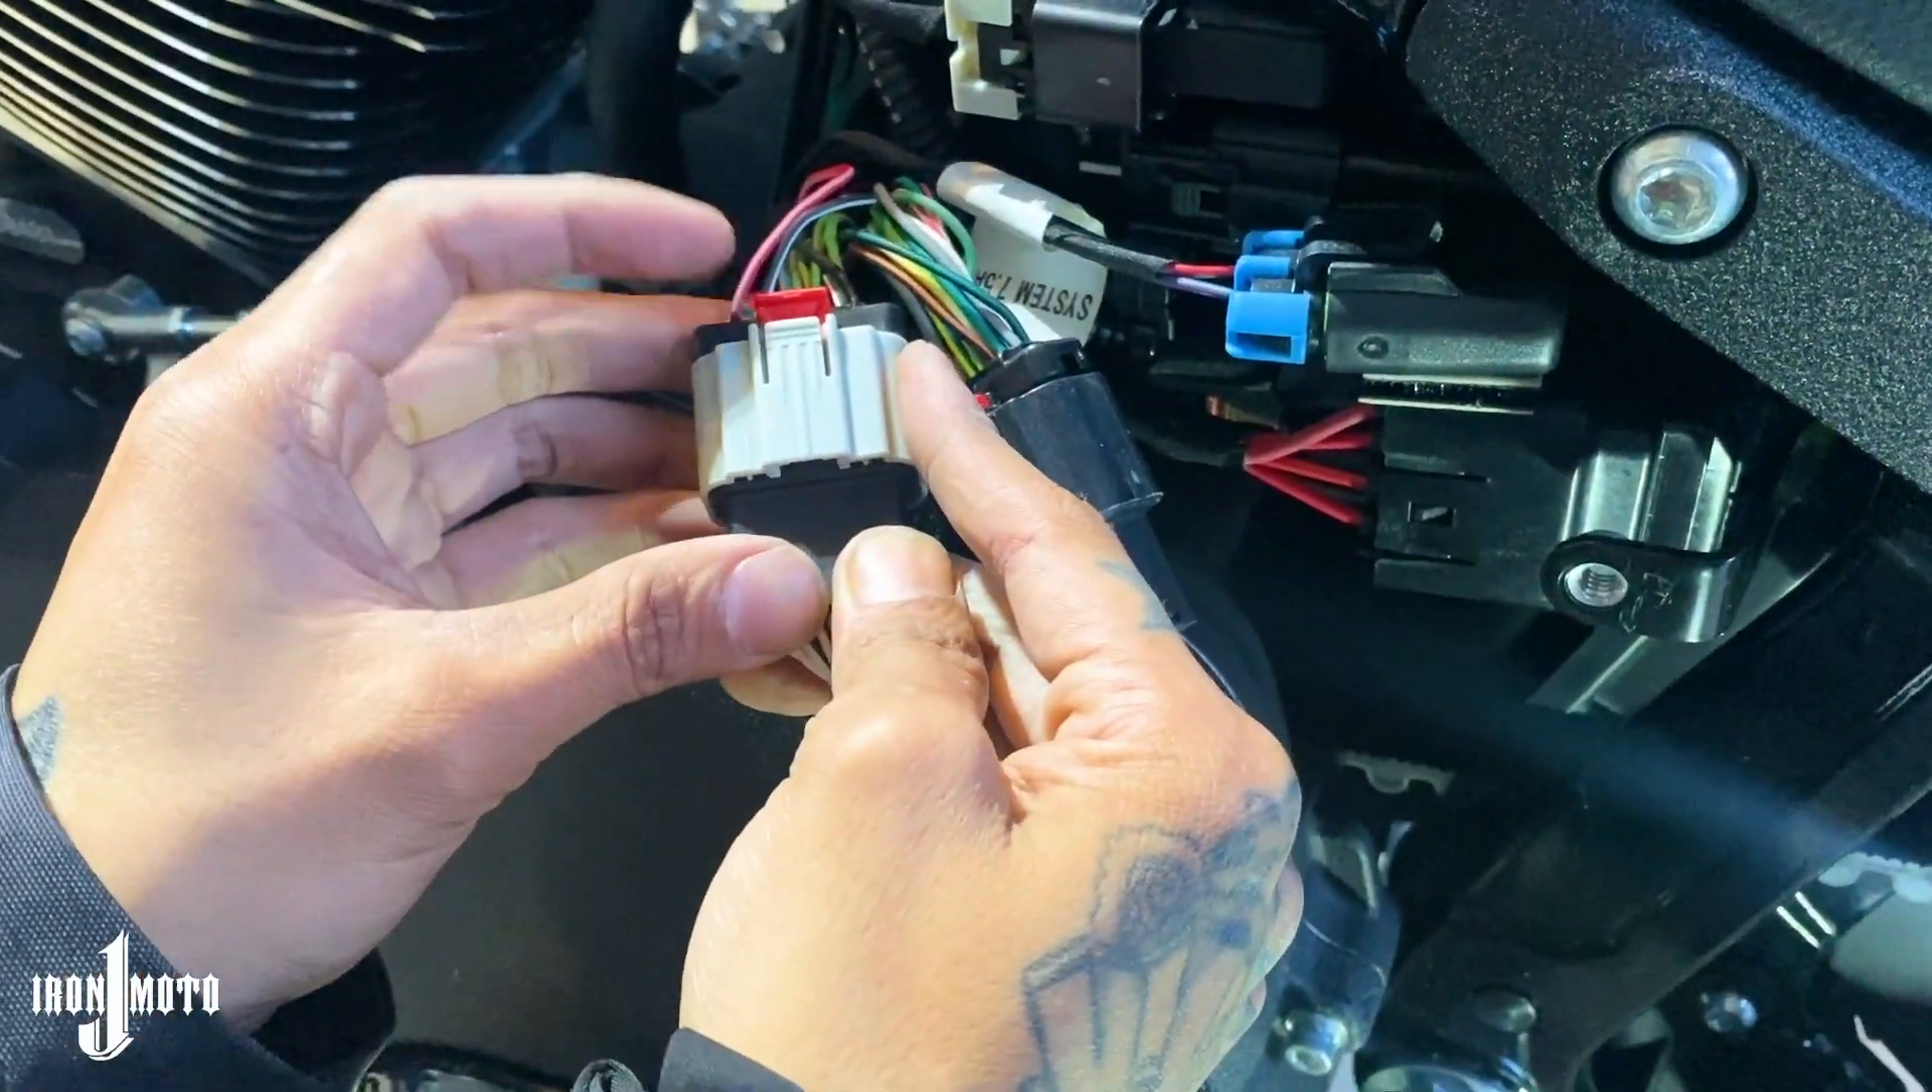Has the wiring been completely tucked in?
No.